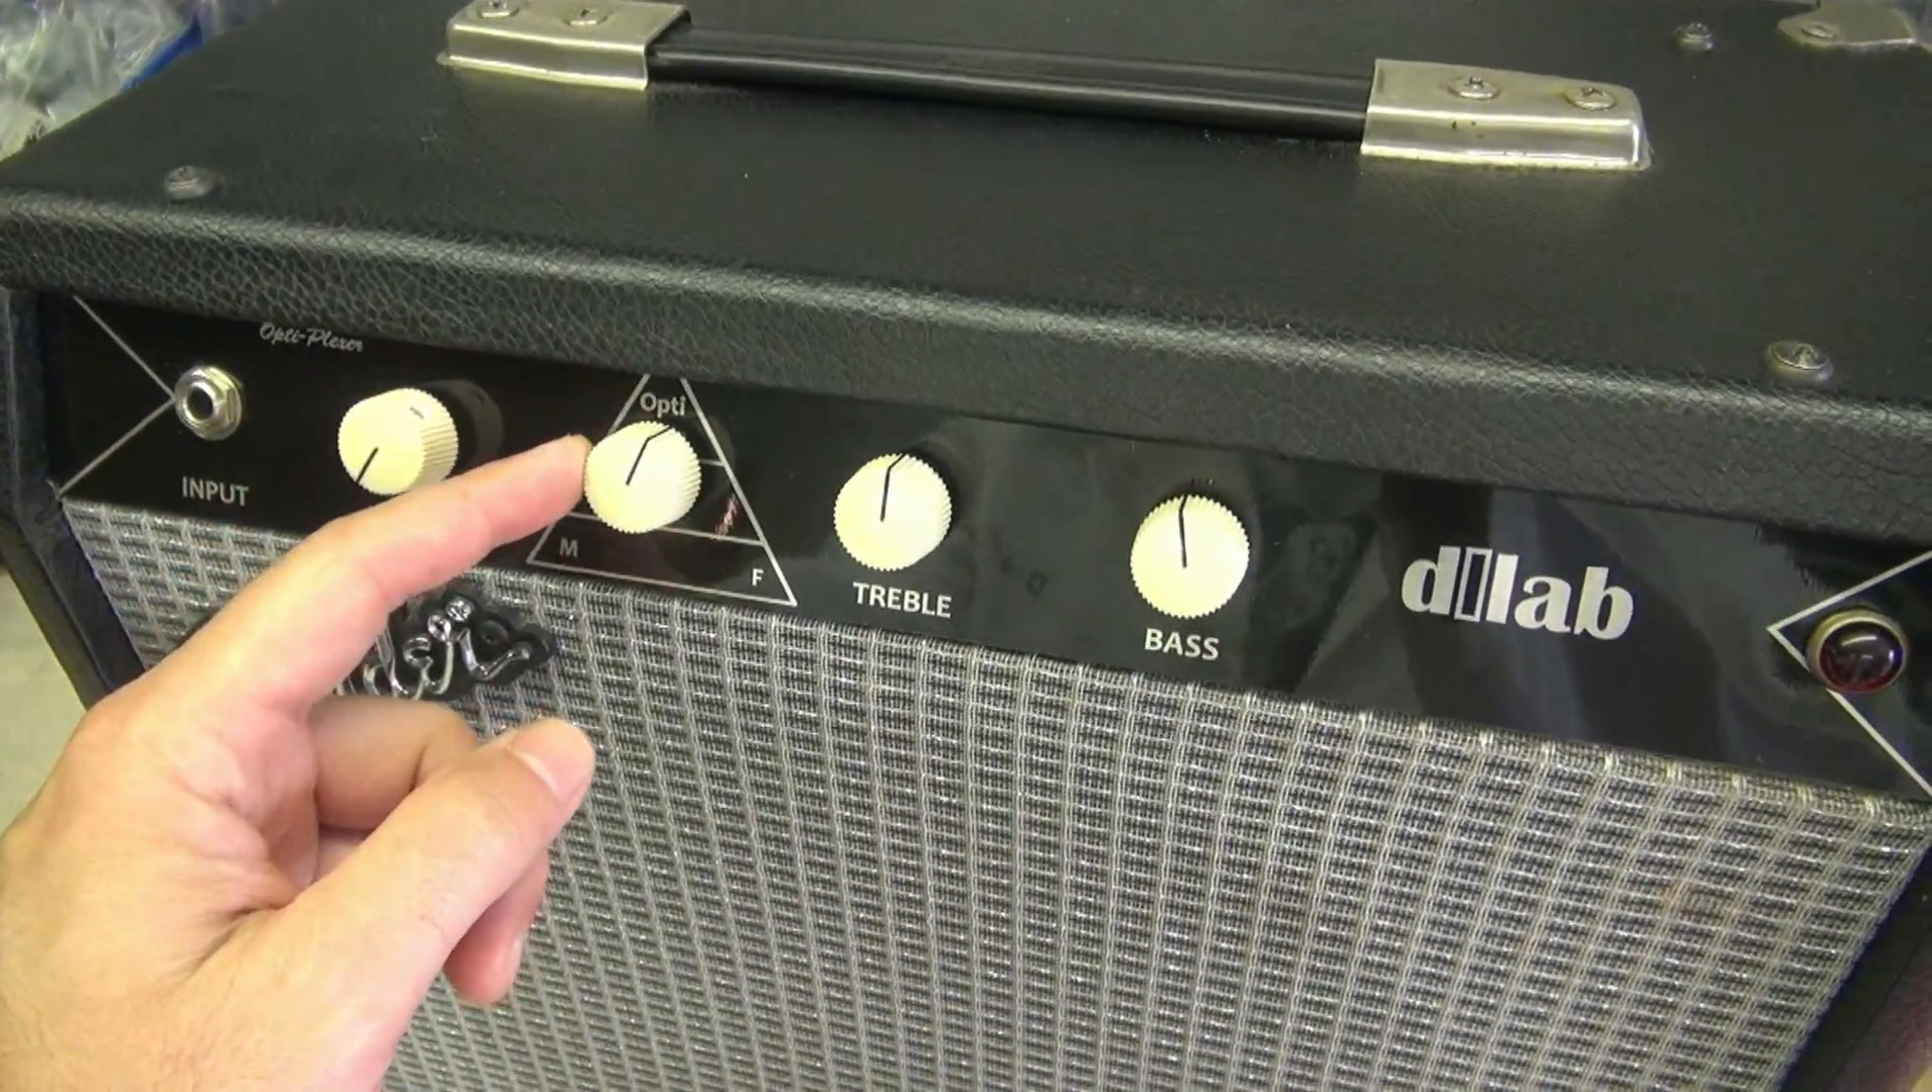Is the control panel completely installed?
Yes.